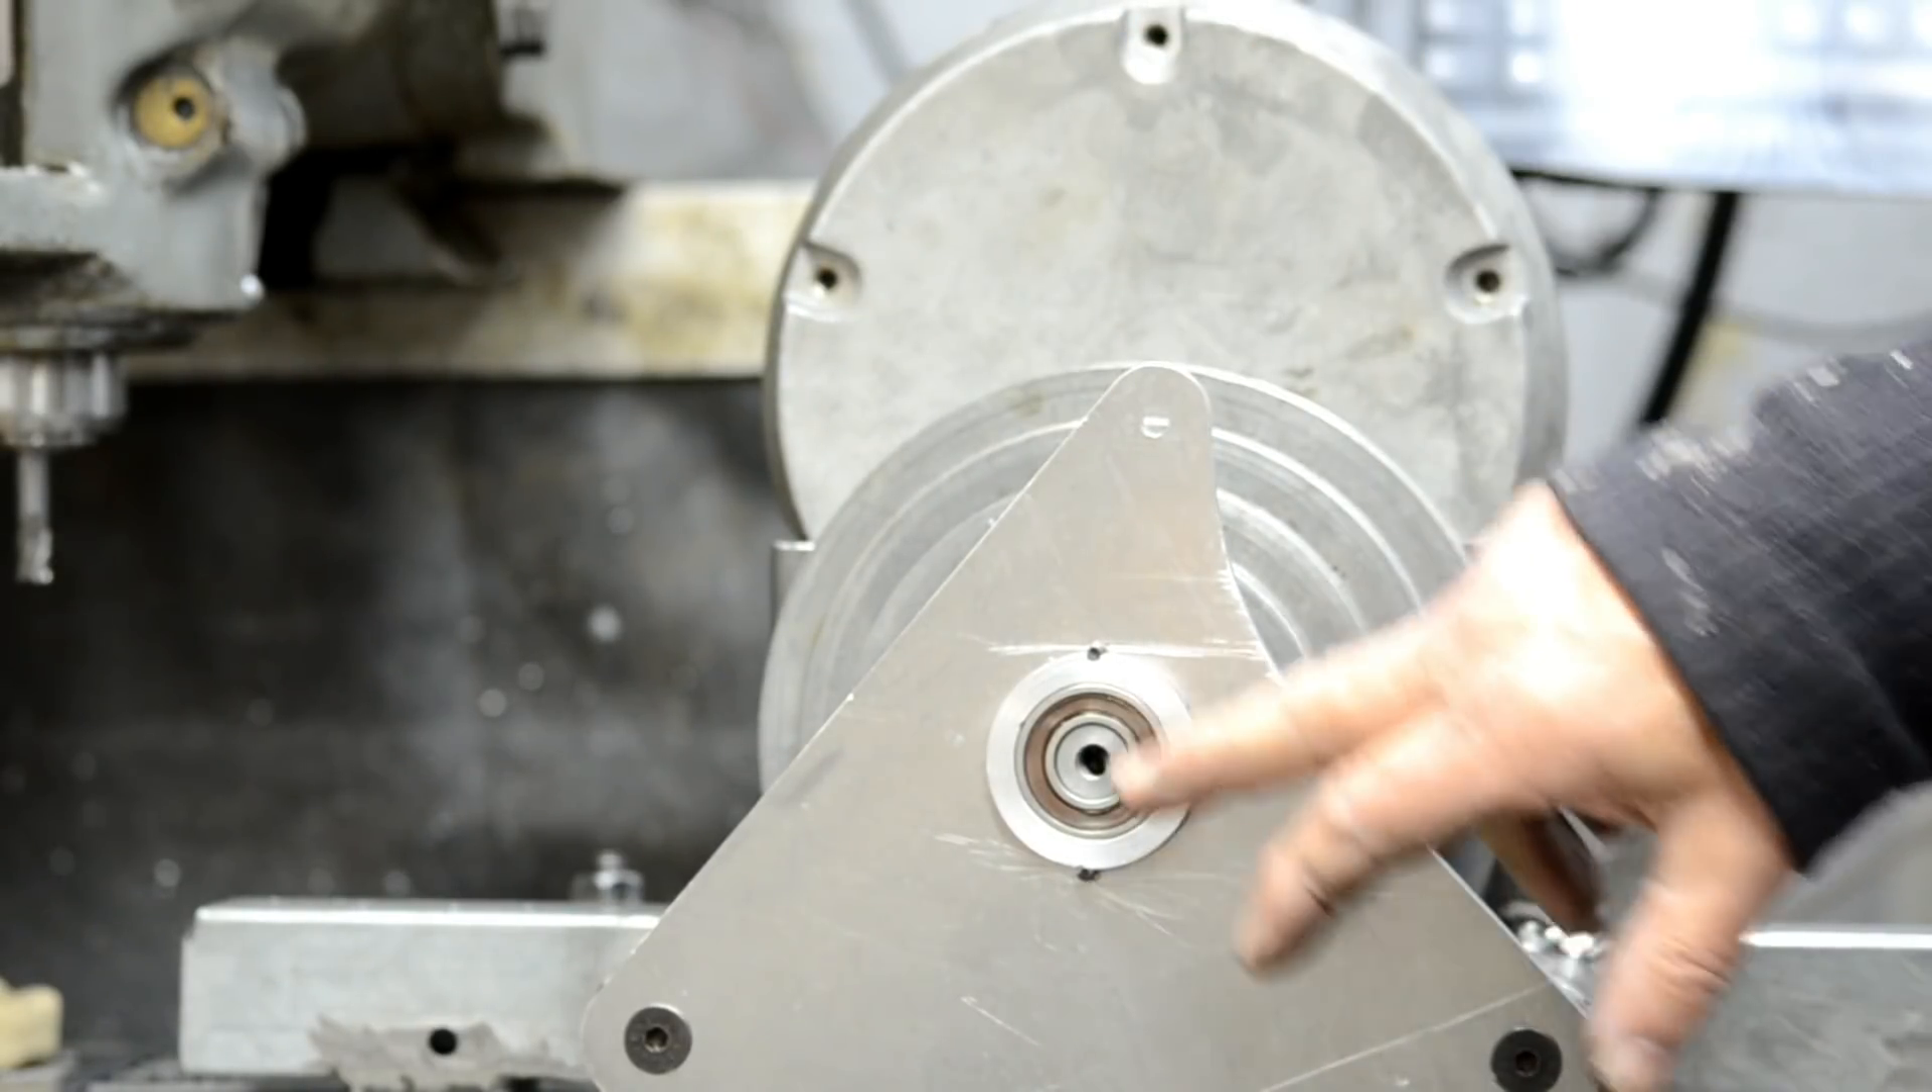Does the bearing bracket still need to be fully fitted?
No.